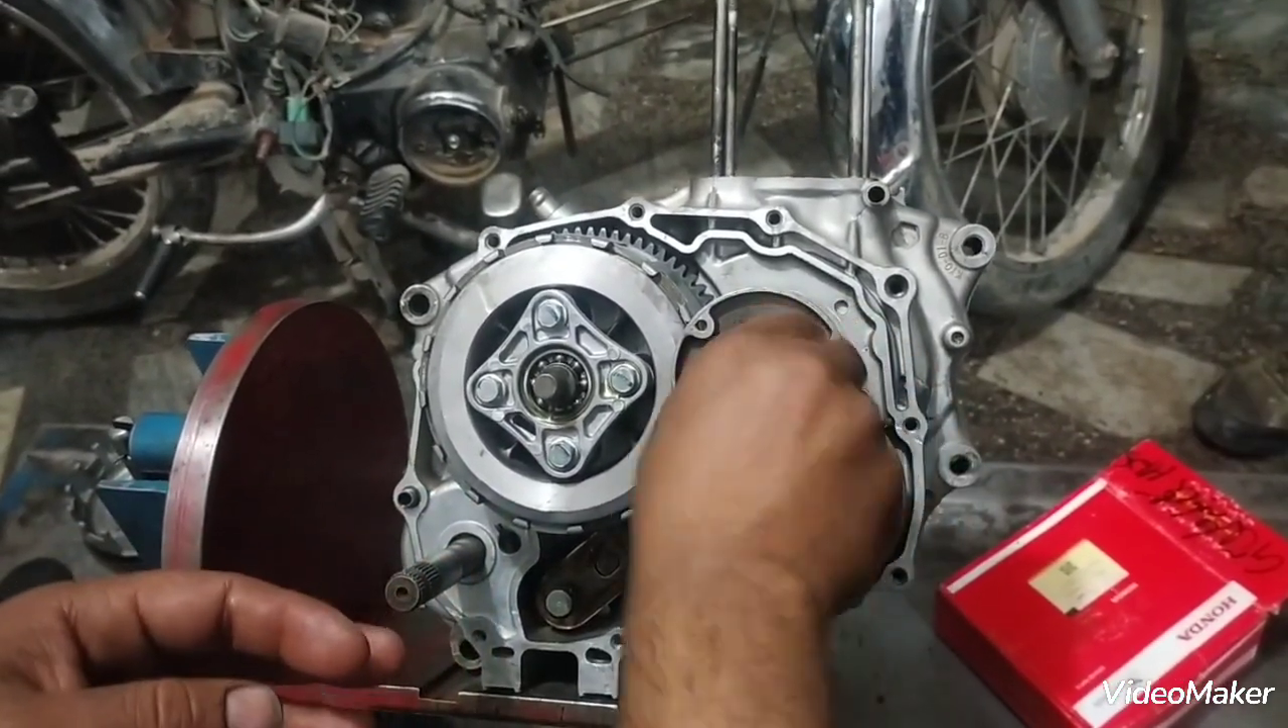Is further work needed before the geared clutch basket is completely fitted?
No.